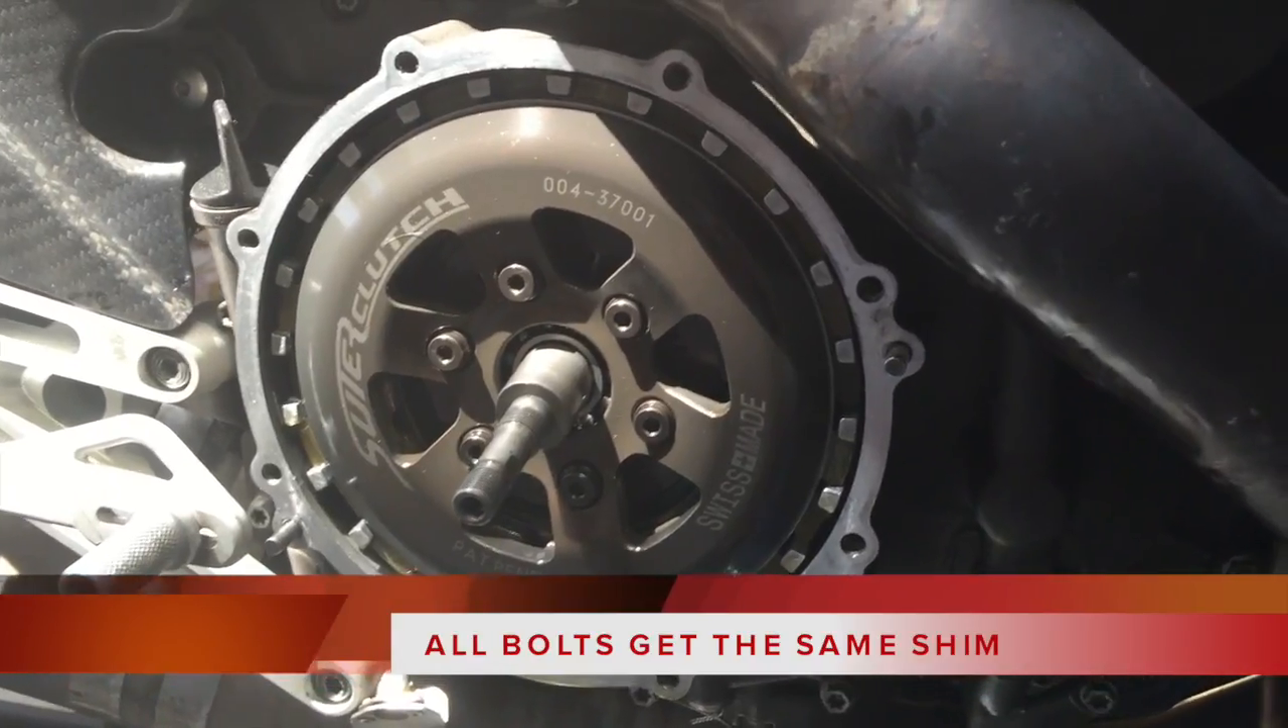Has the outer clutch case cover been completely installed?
No.